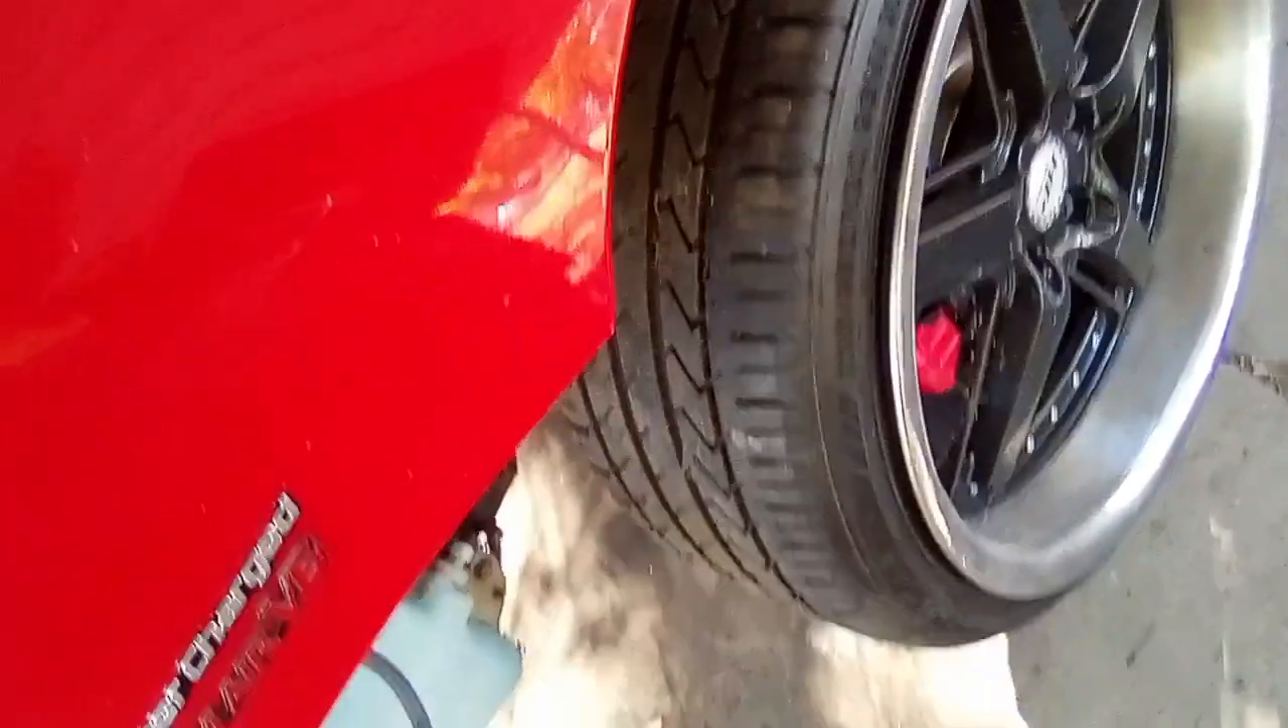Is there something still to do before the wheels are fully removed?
Yes.